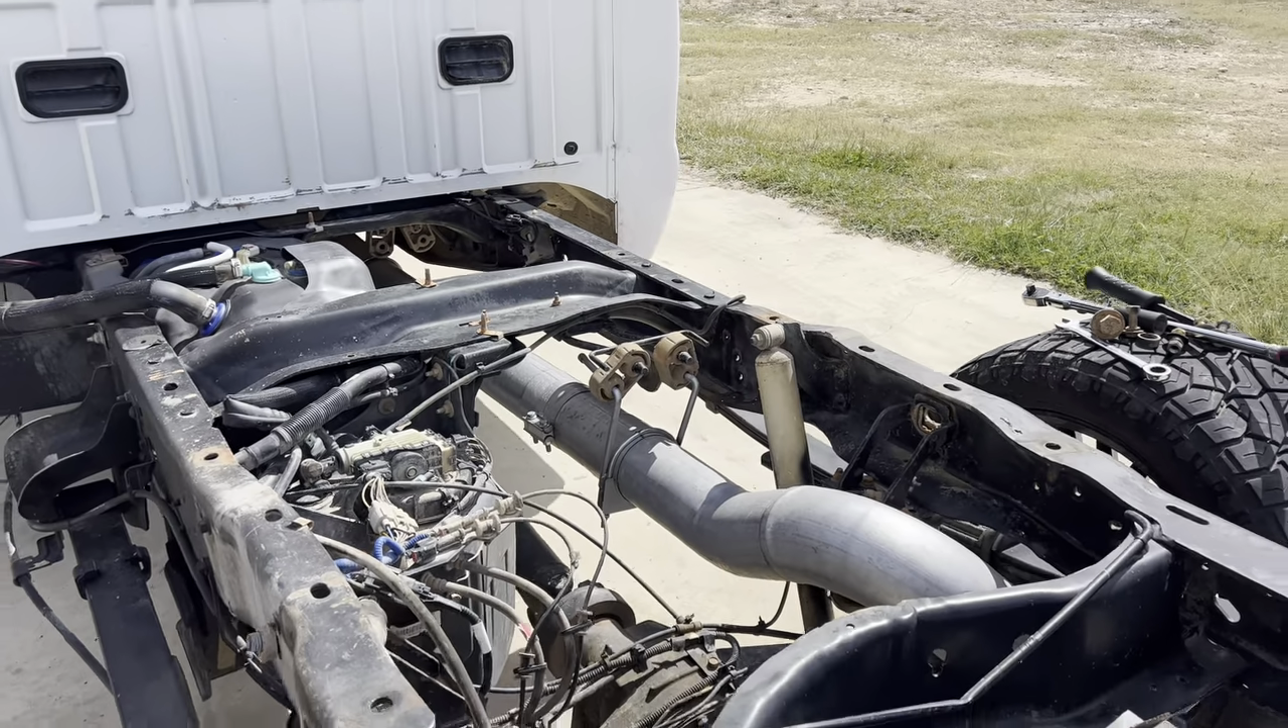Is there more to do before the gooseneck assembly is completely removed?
No.